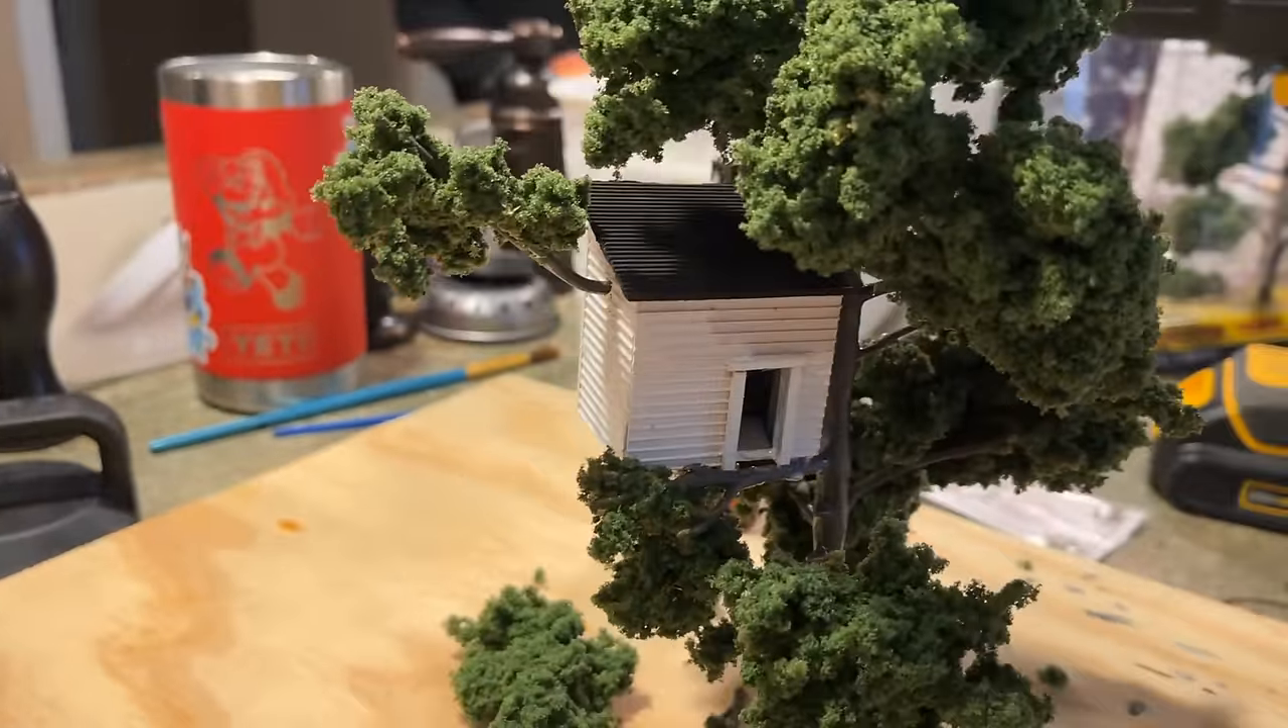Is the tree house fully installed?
Yes.